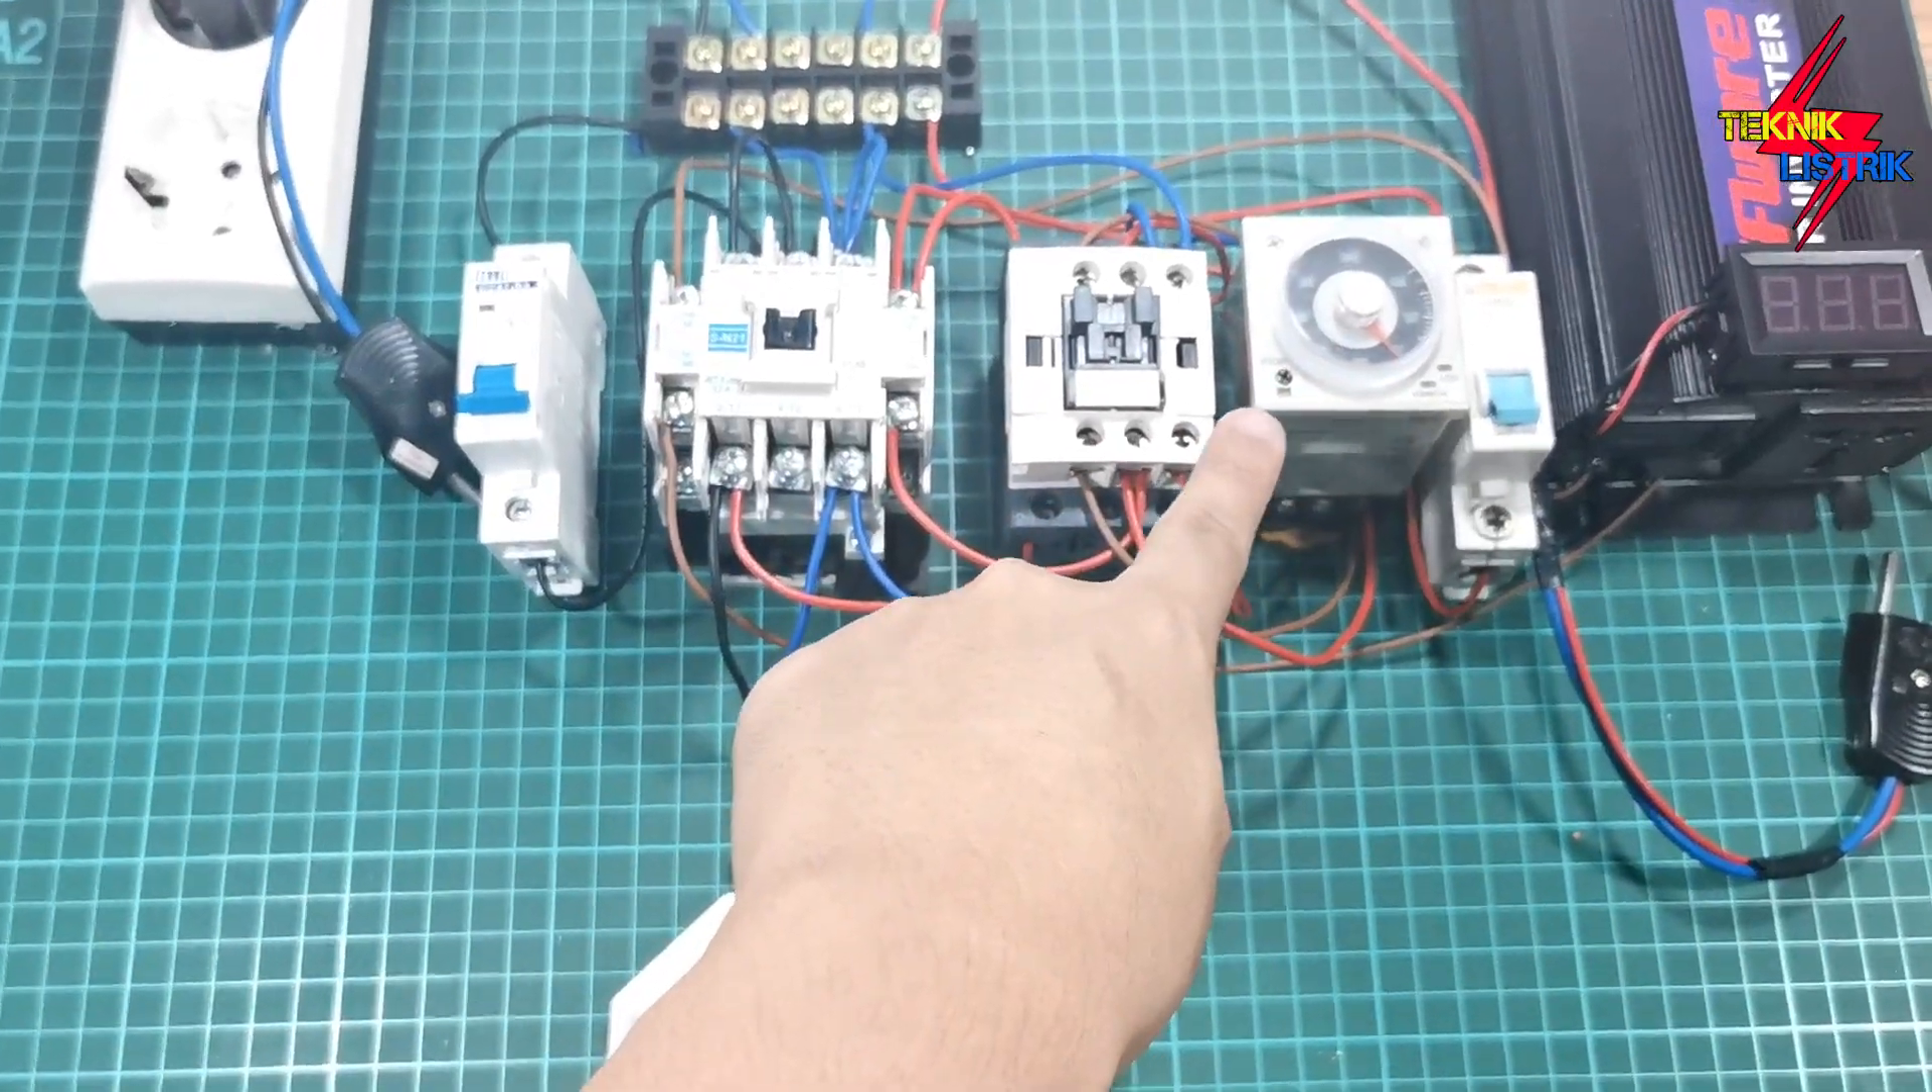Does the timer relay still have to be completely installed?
No.